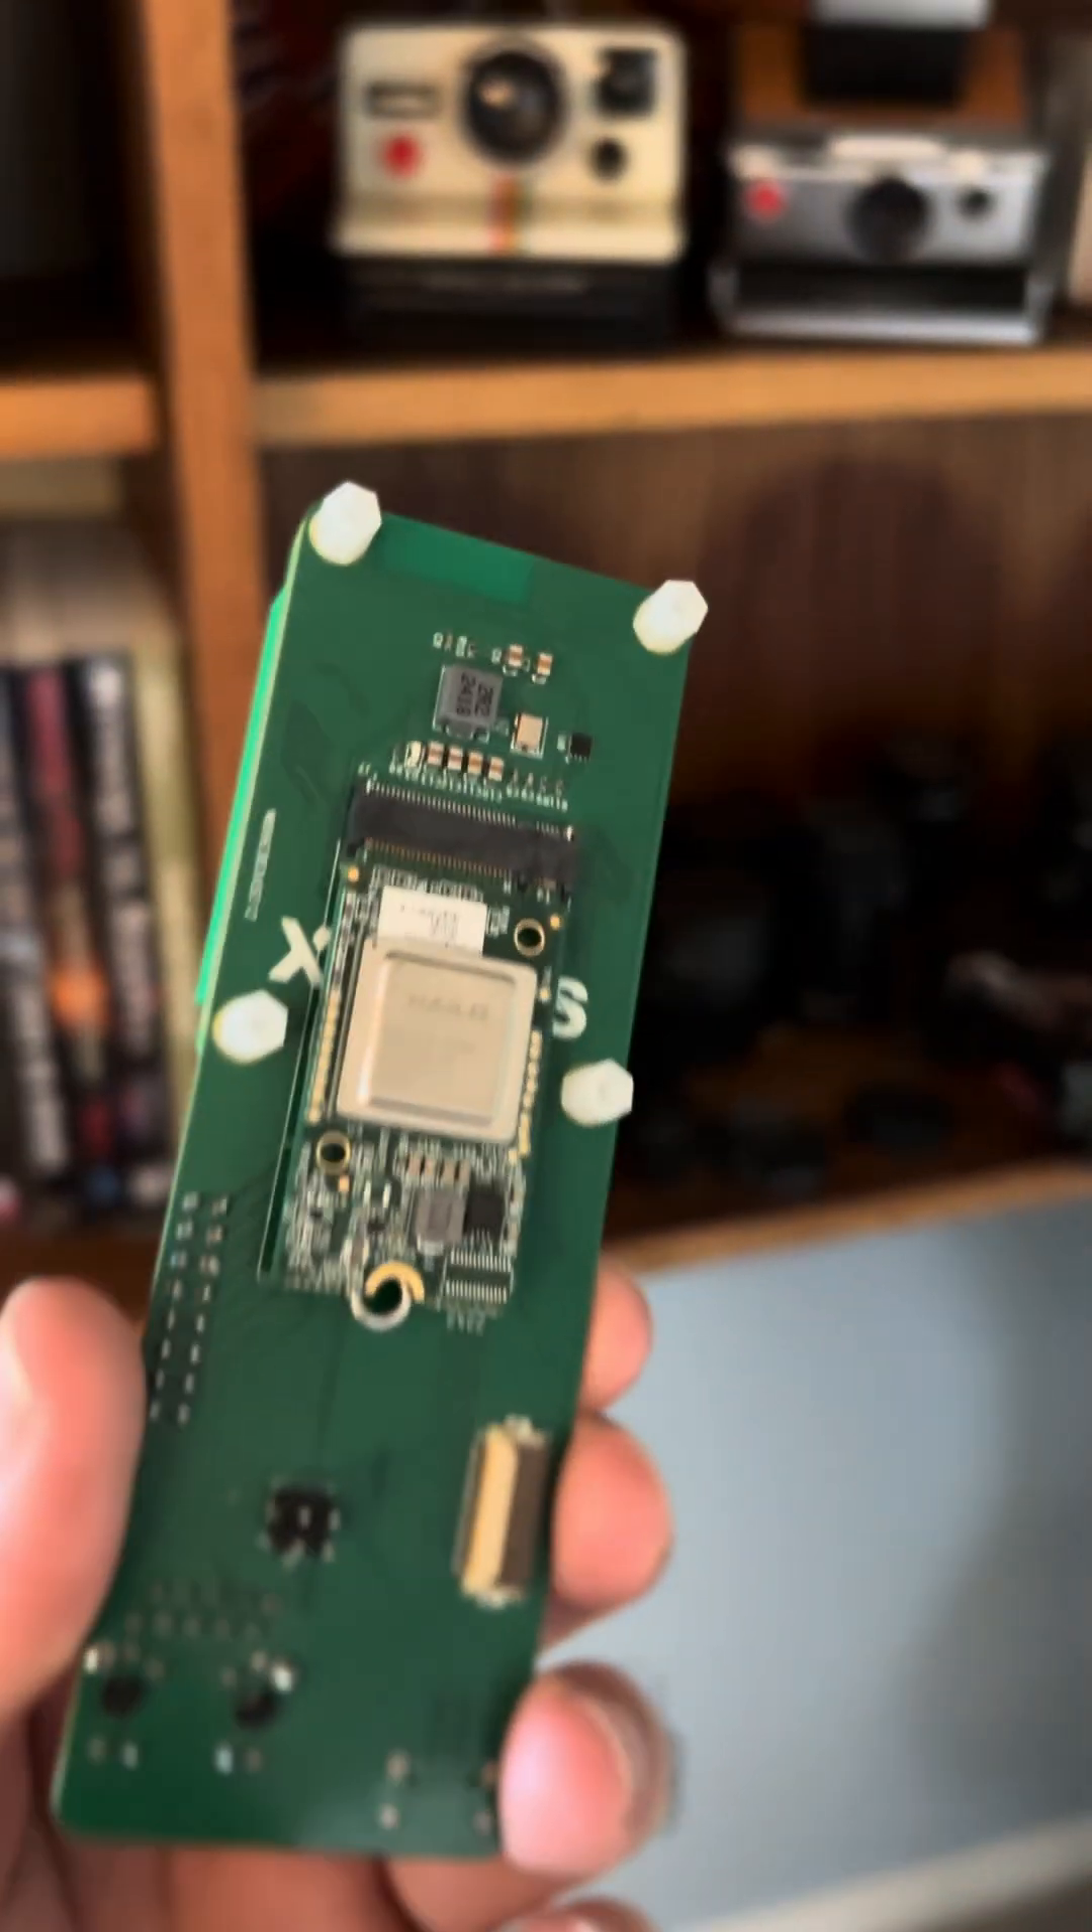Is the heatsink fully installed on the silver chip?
No.